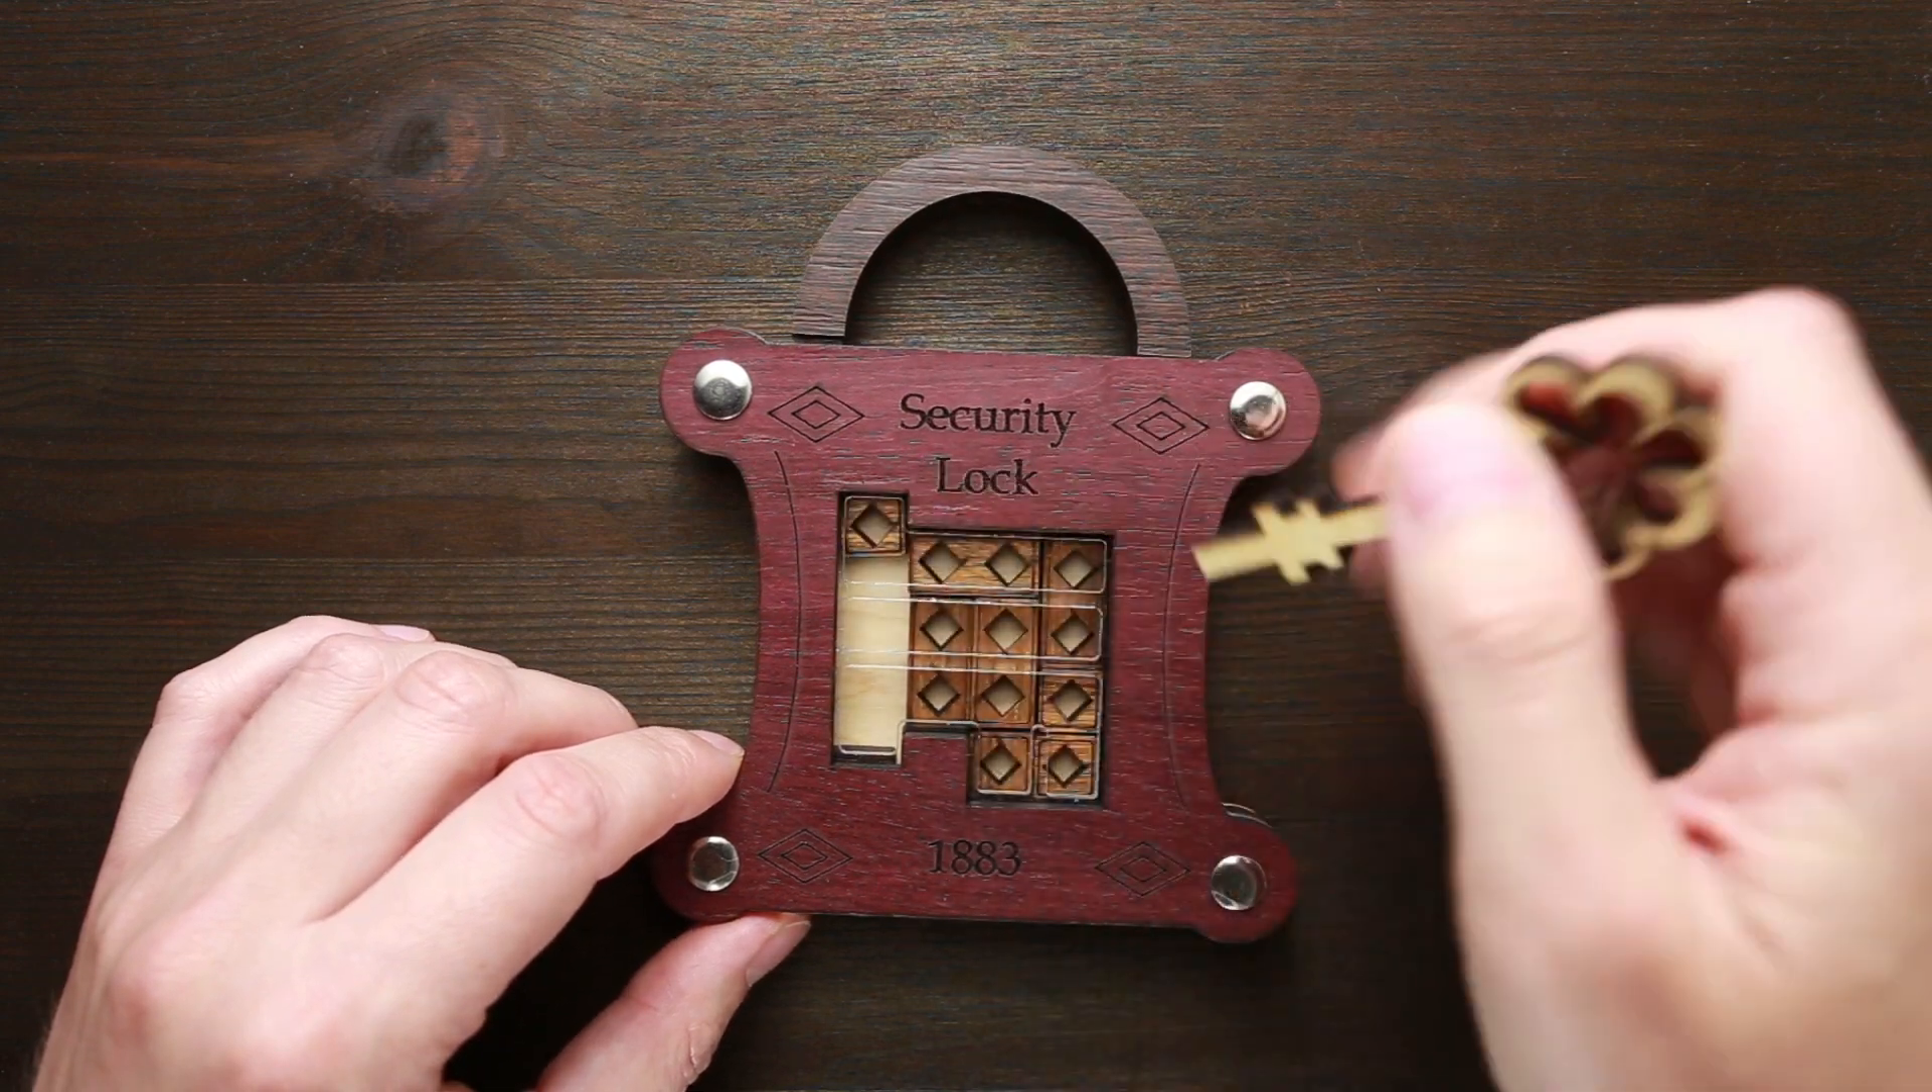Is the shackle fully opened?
No.